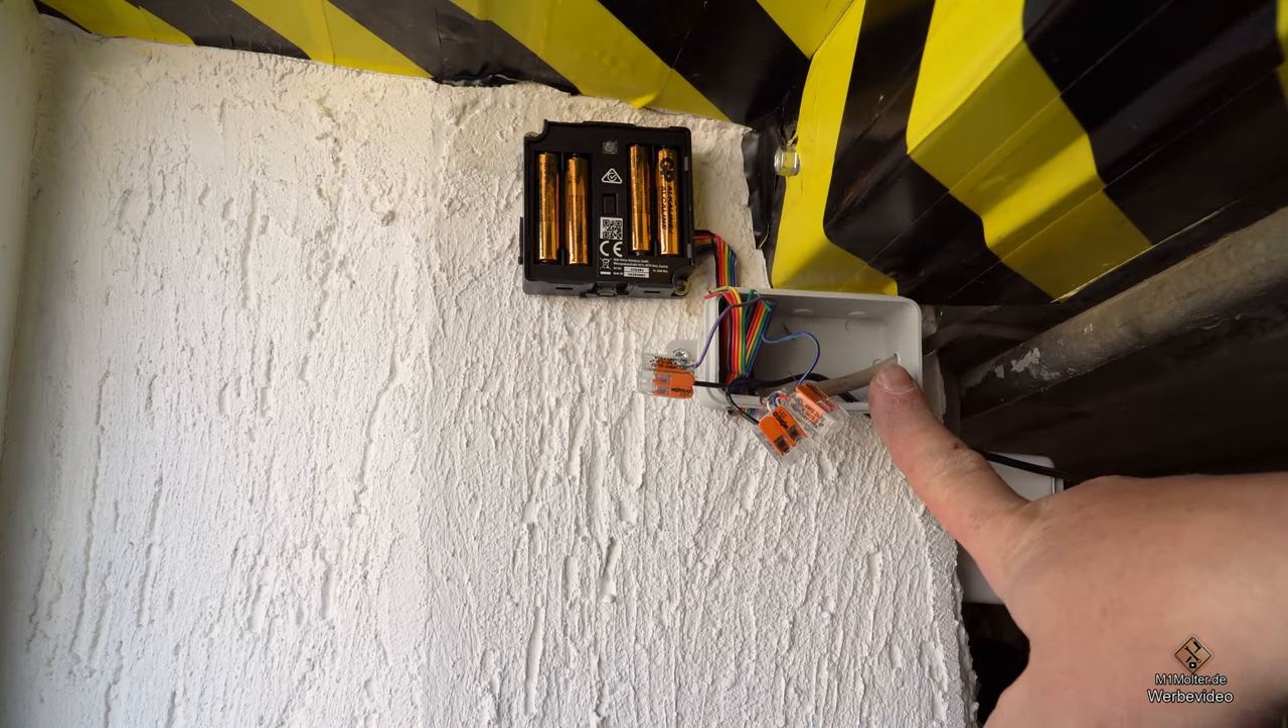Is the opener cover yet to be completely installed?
Yes.